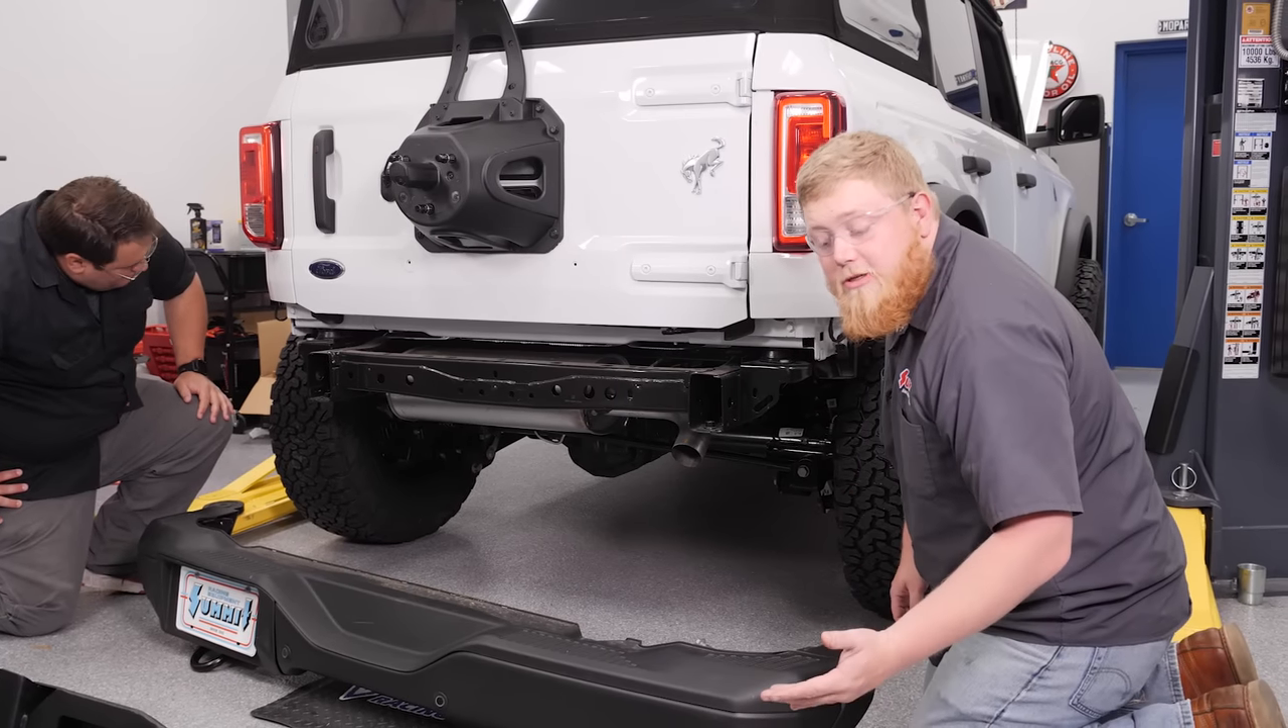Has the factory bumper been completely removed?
Yes.